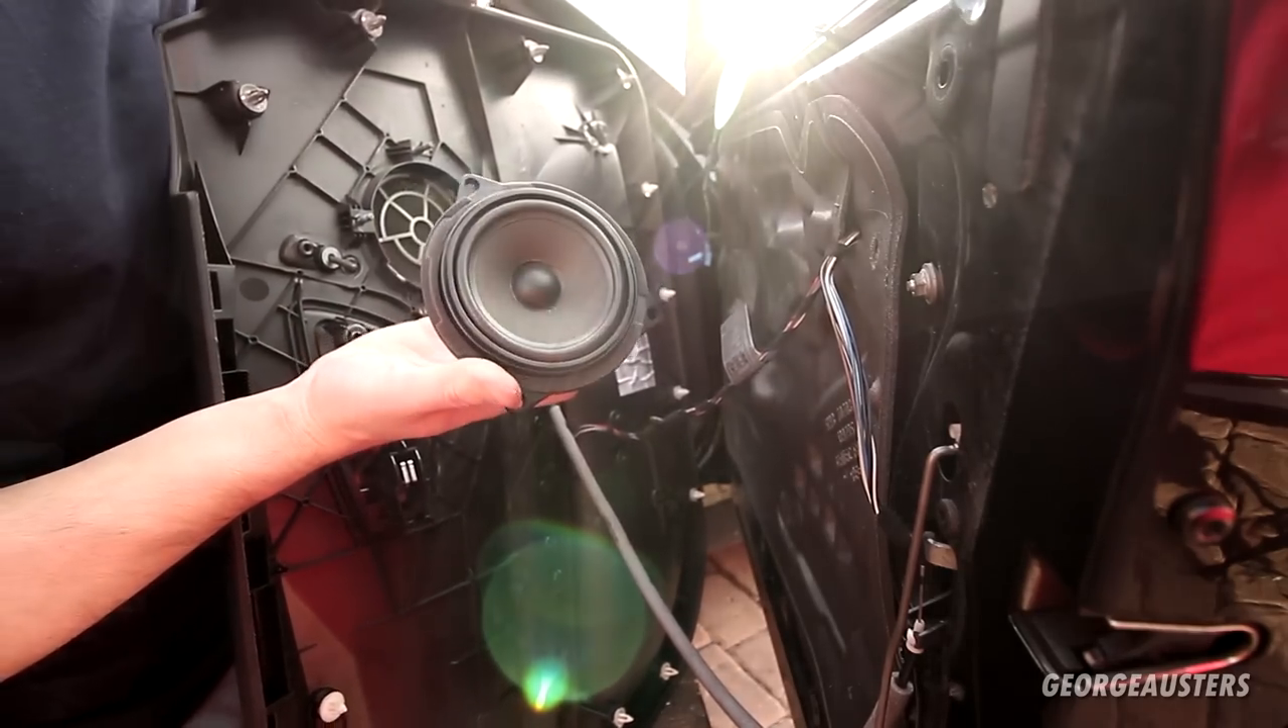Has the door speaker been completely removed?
Yes.